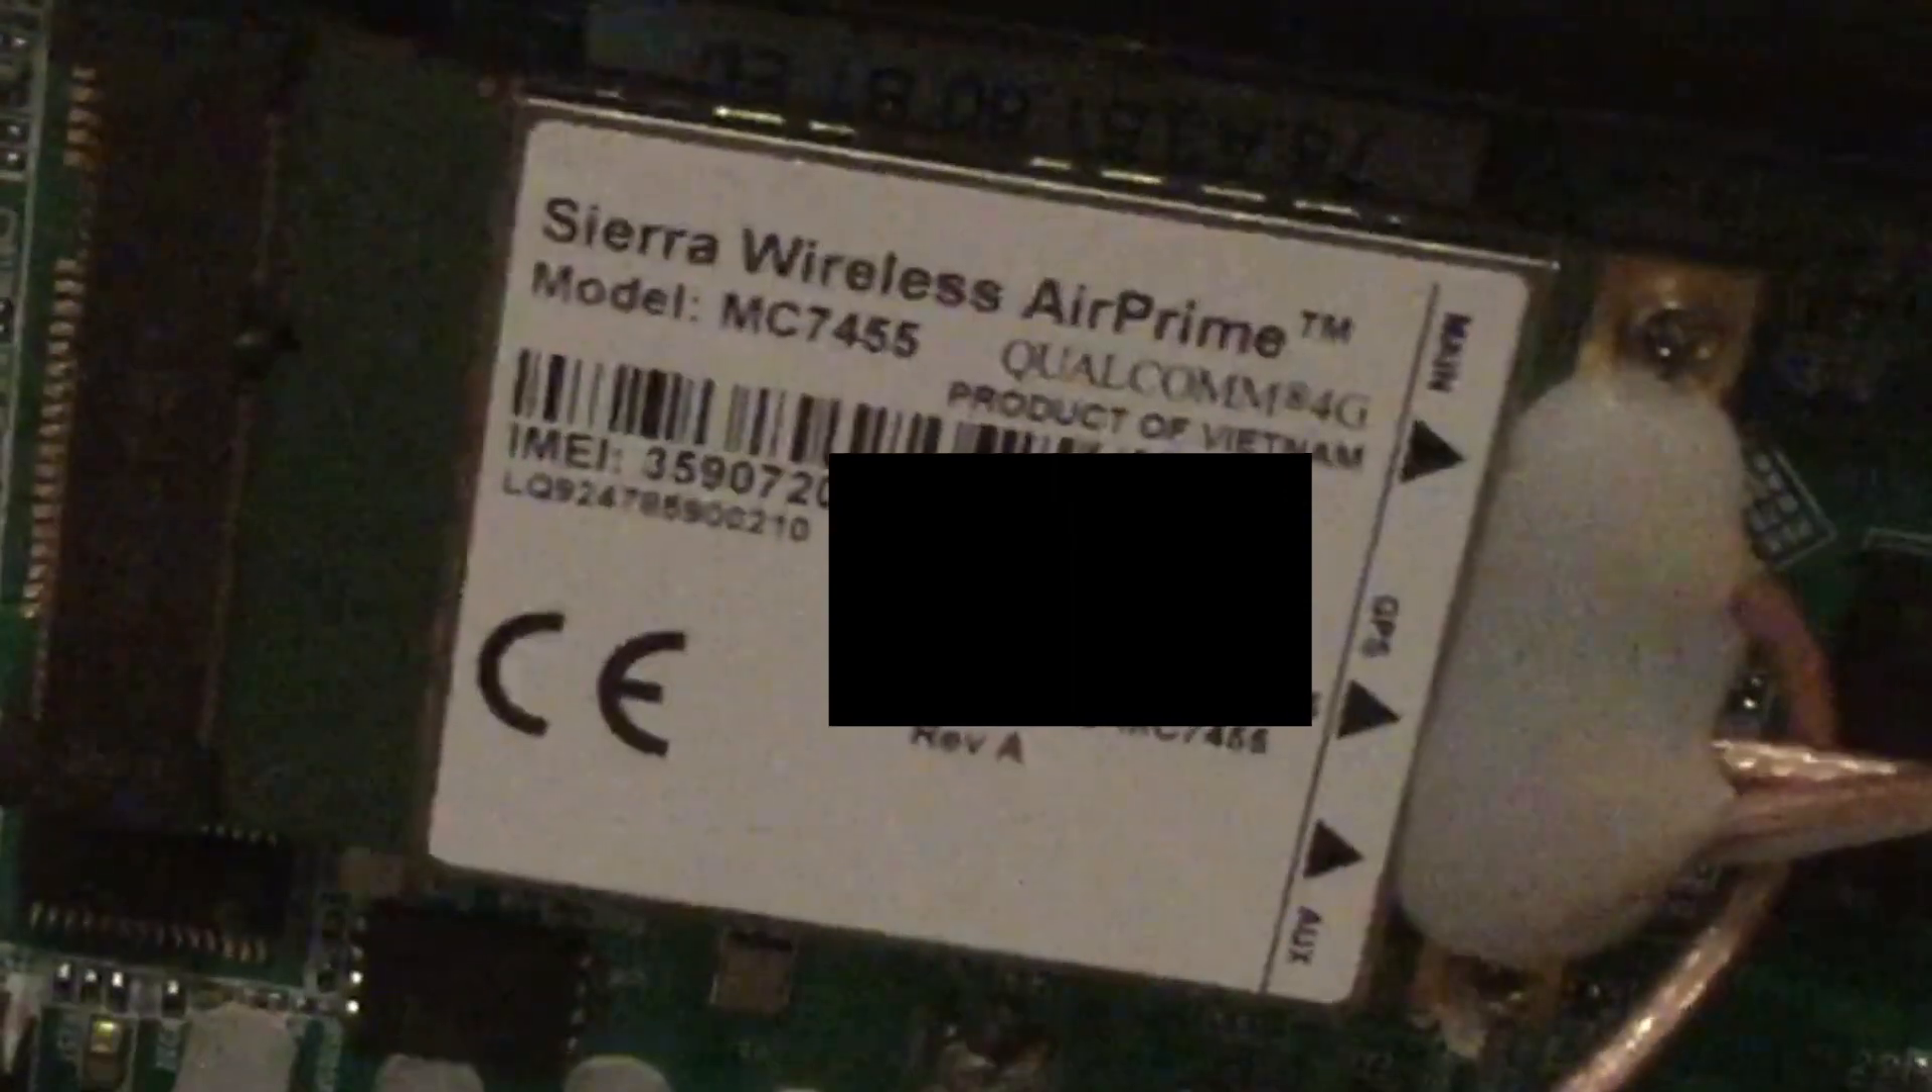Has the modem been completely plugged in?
Yes.